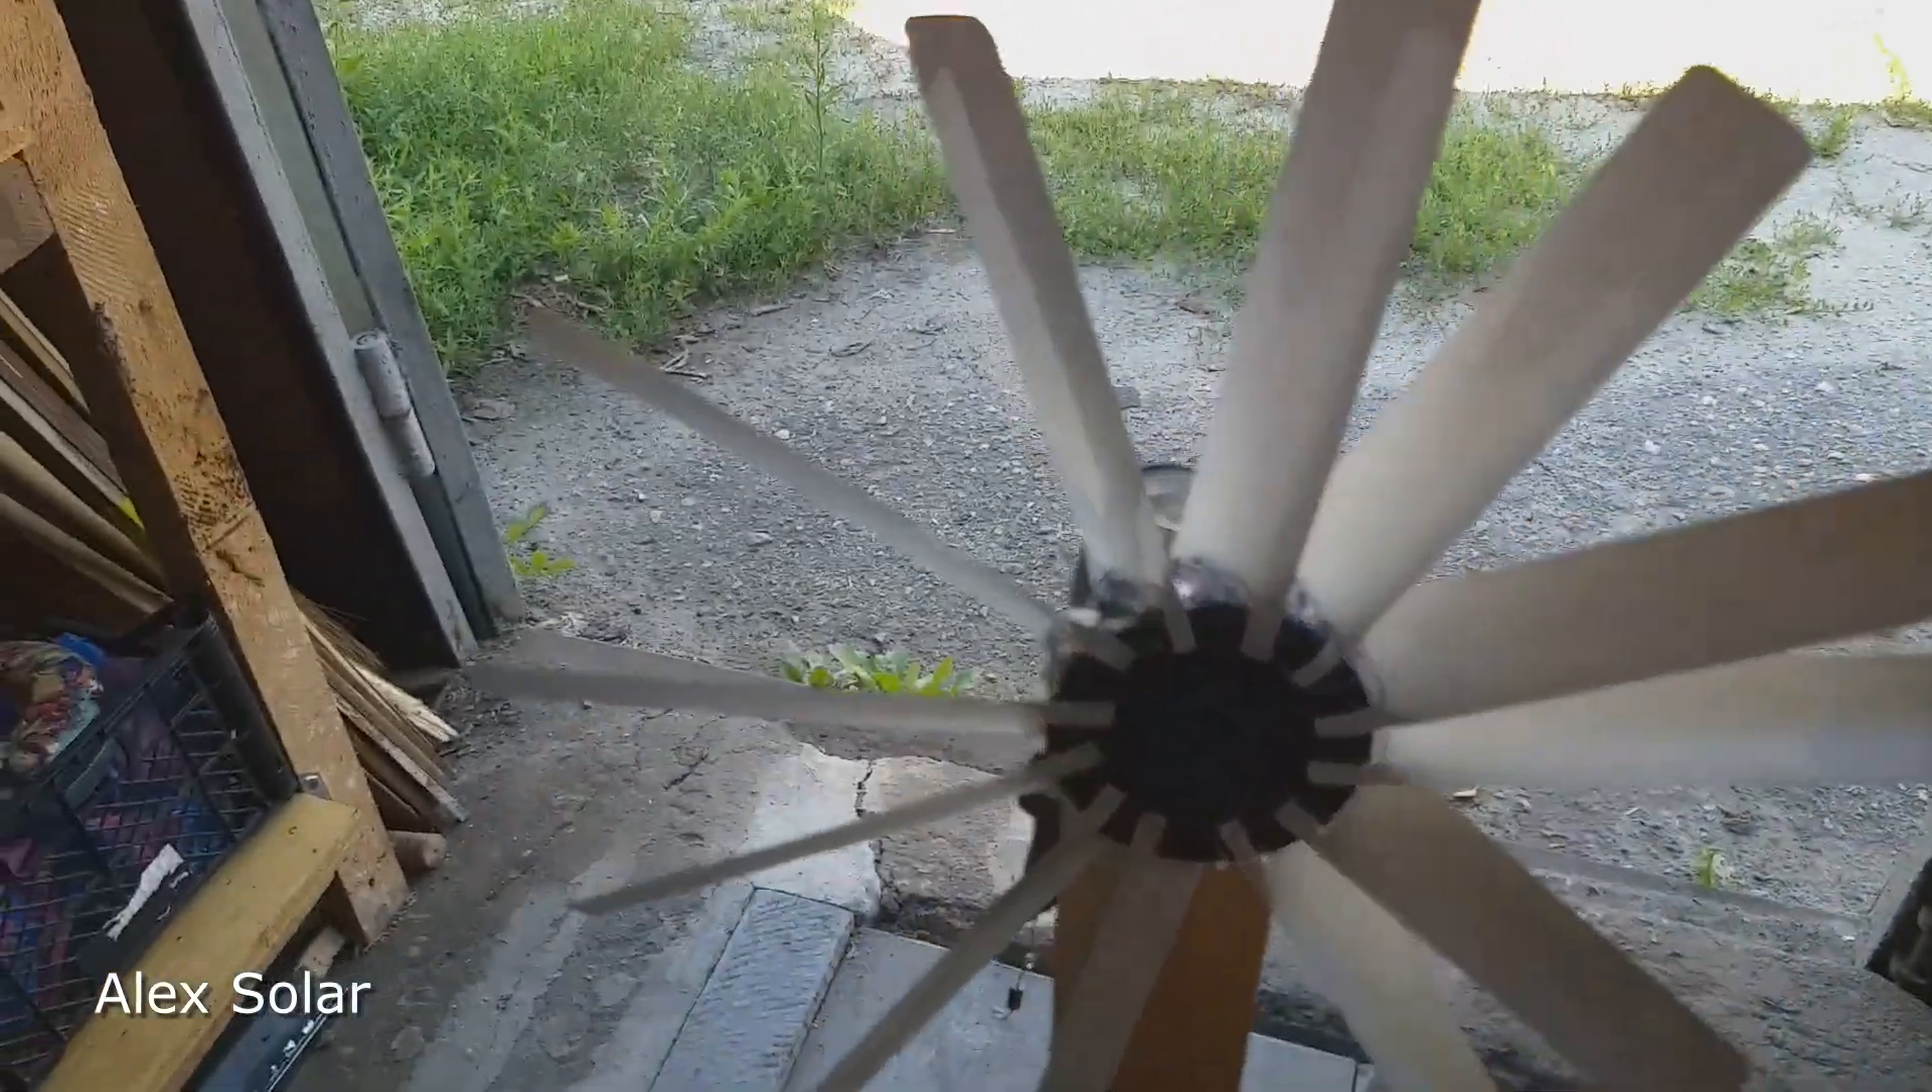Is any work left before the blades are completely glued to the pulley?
No.